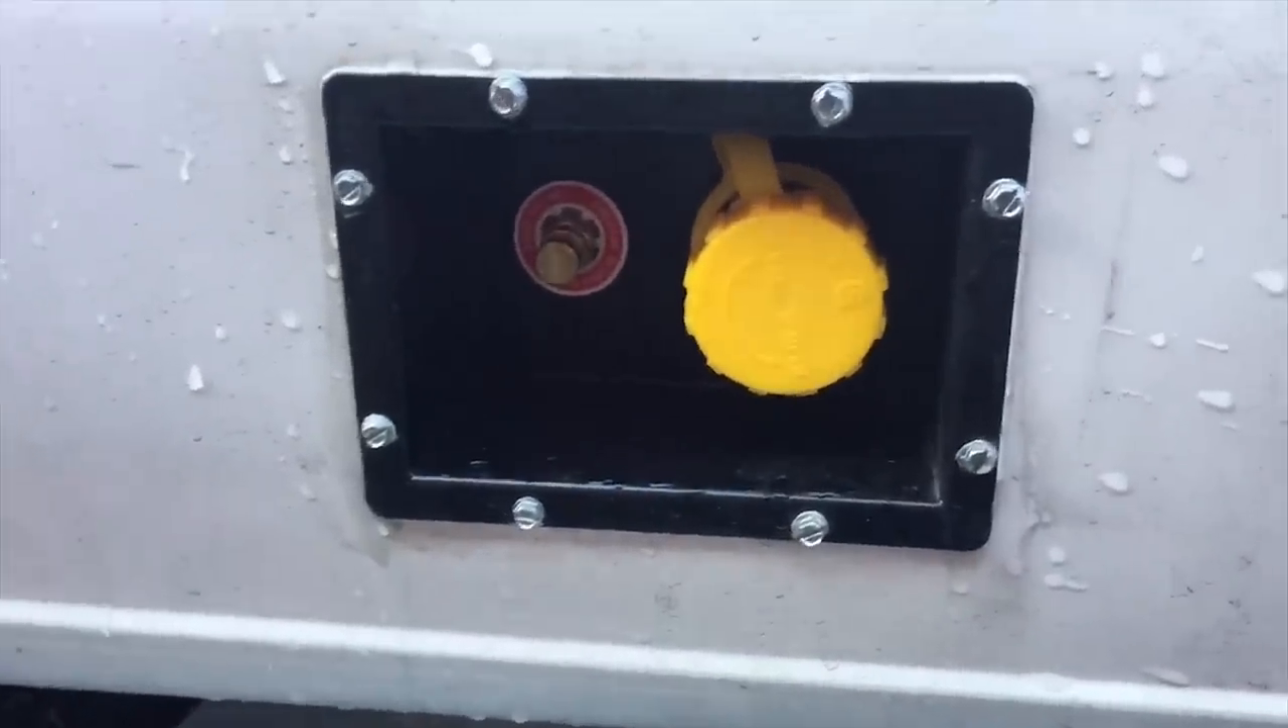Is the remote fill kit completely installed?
Yes.